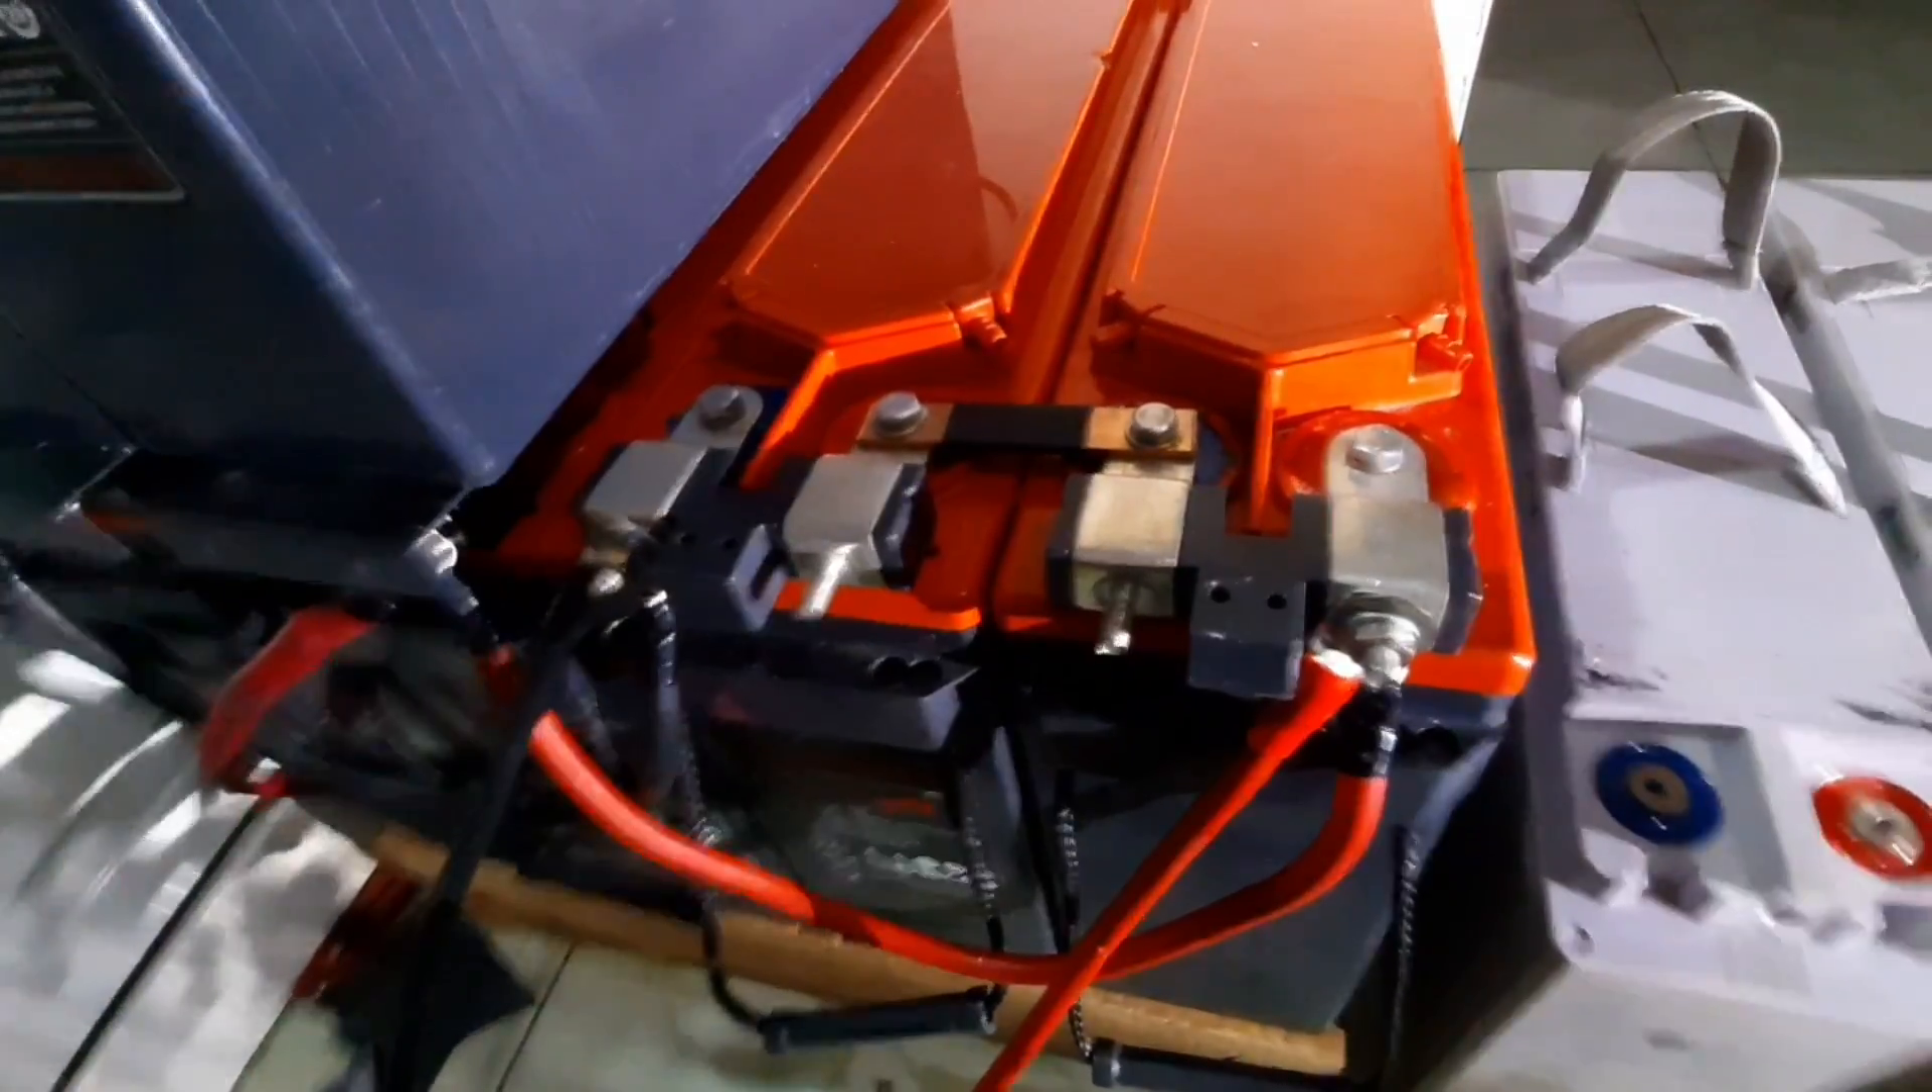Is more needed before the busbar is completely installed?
No.